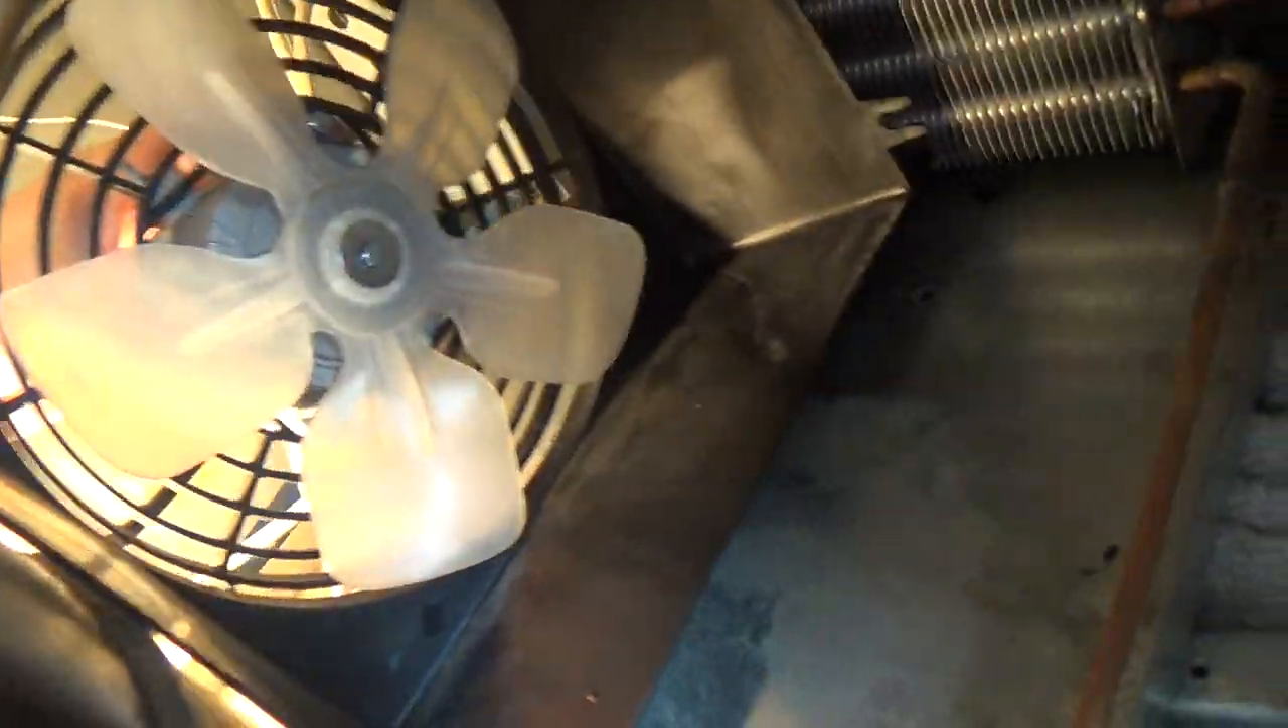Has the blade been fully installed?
Yes.